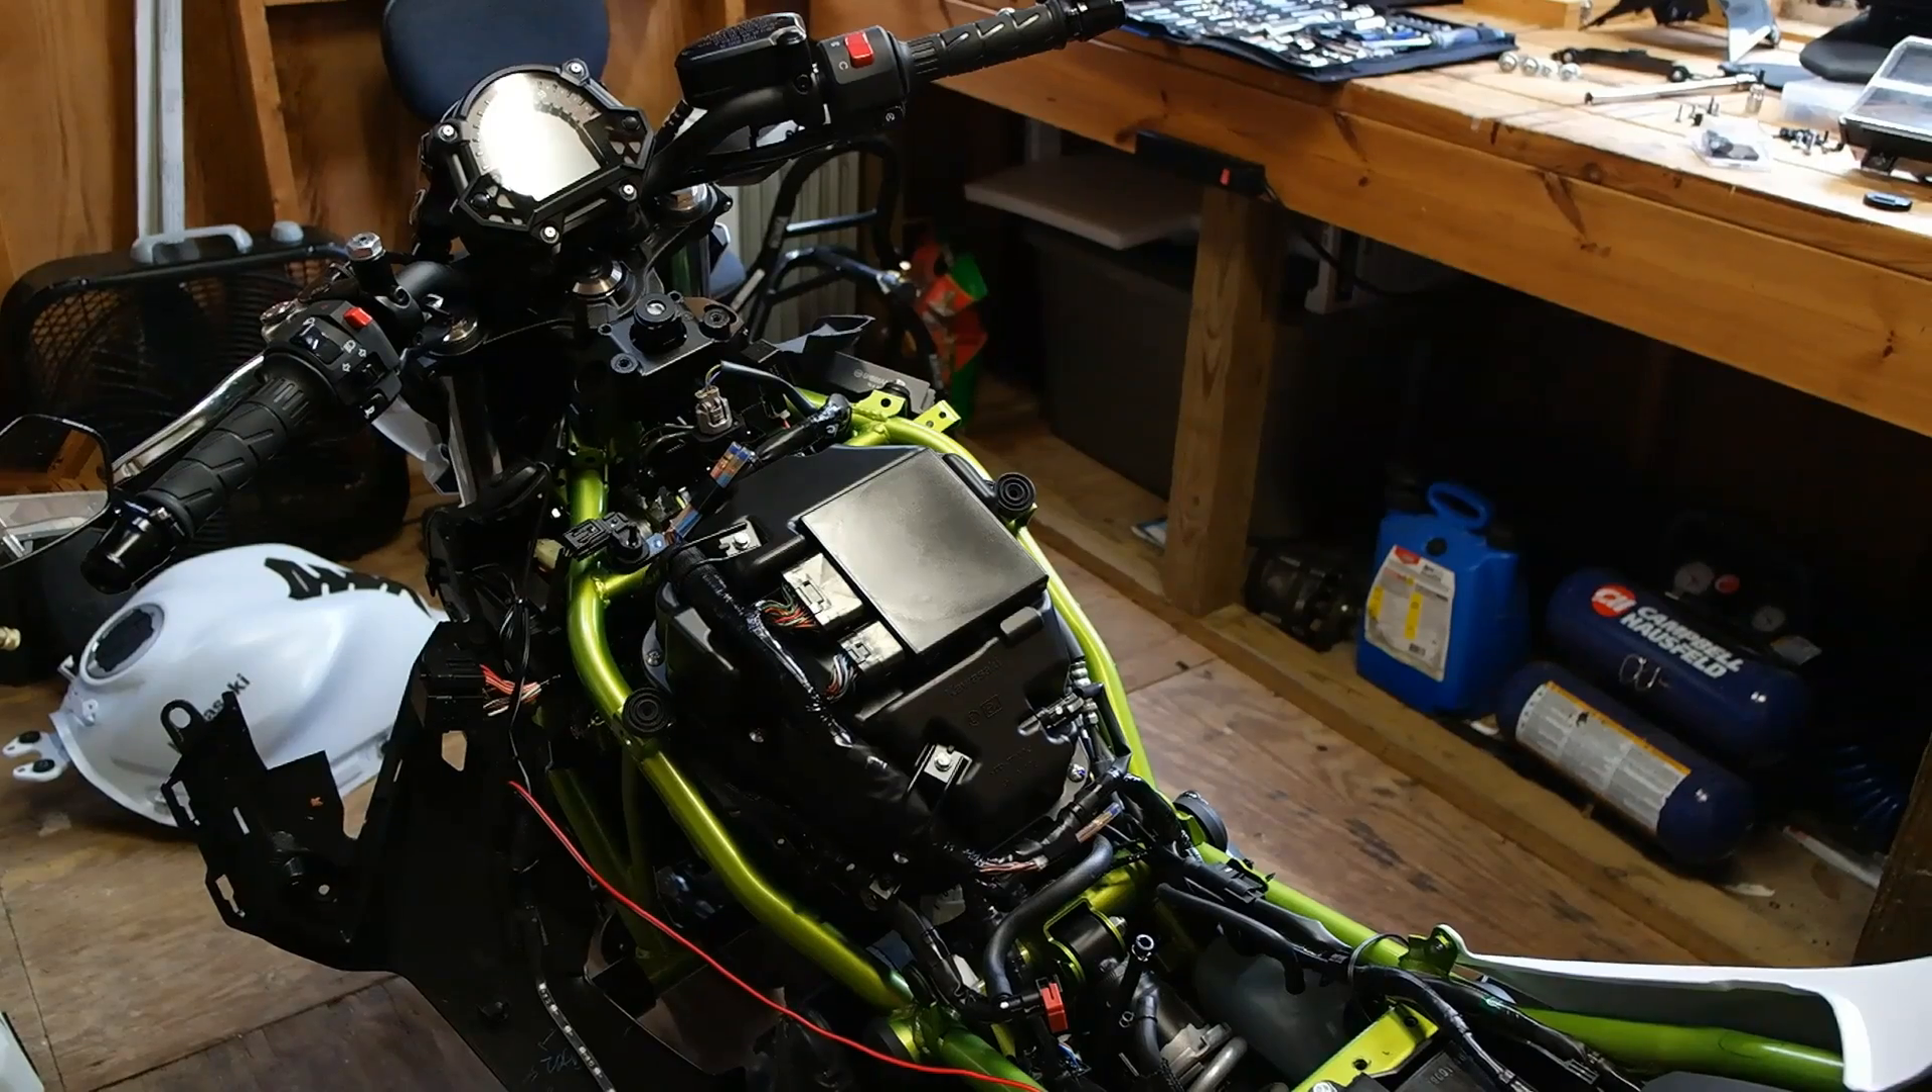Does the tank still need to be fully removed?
No.